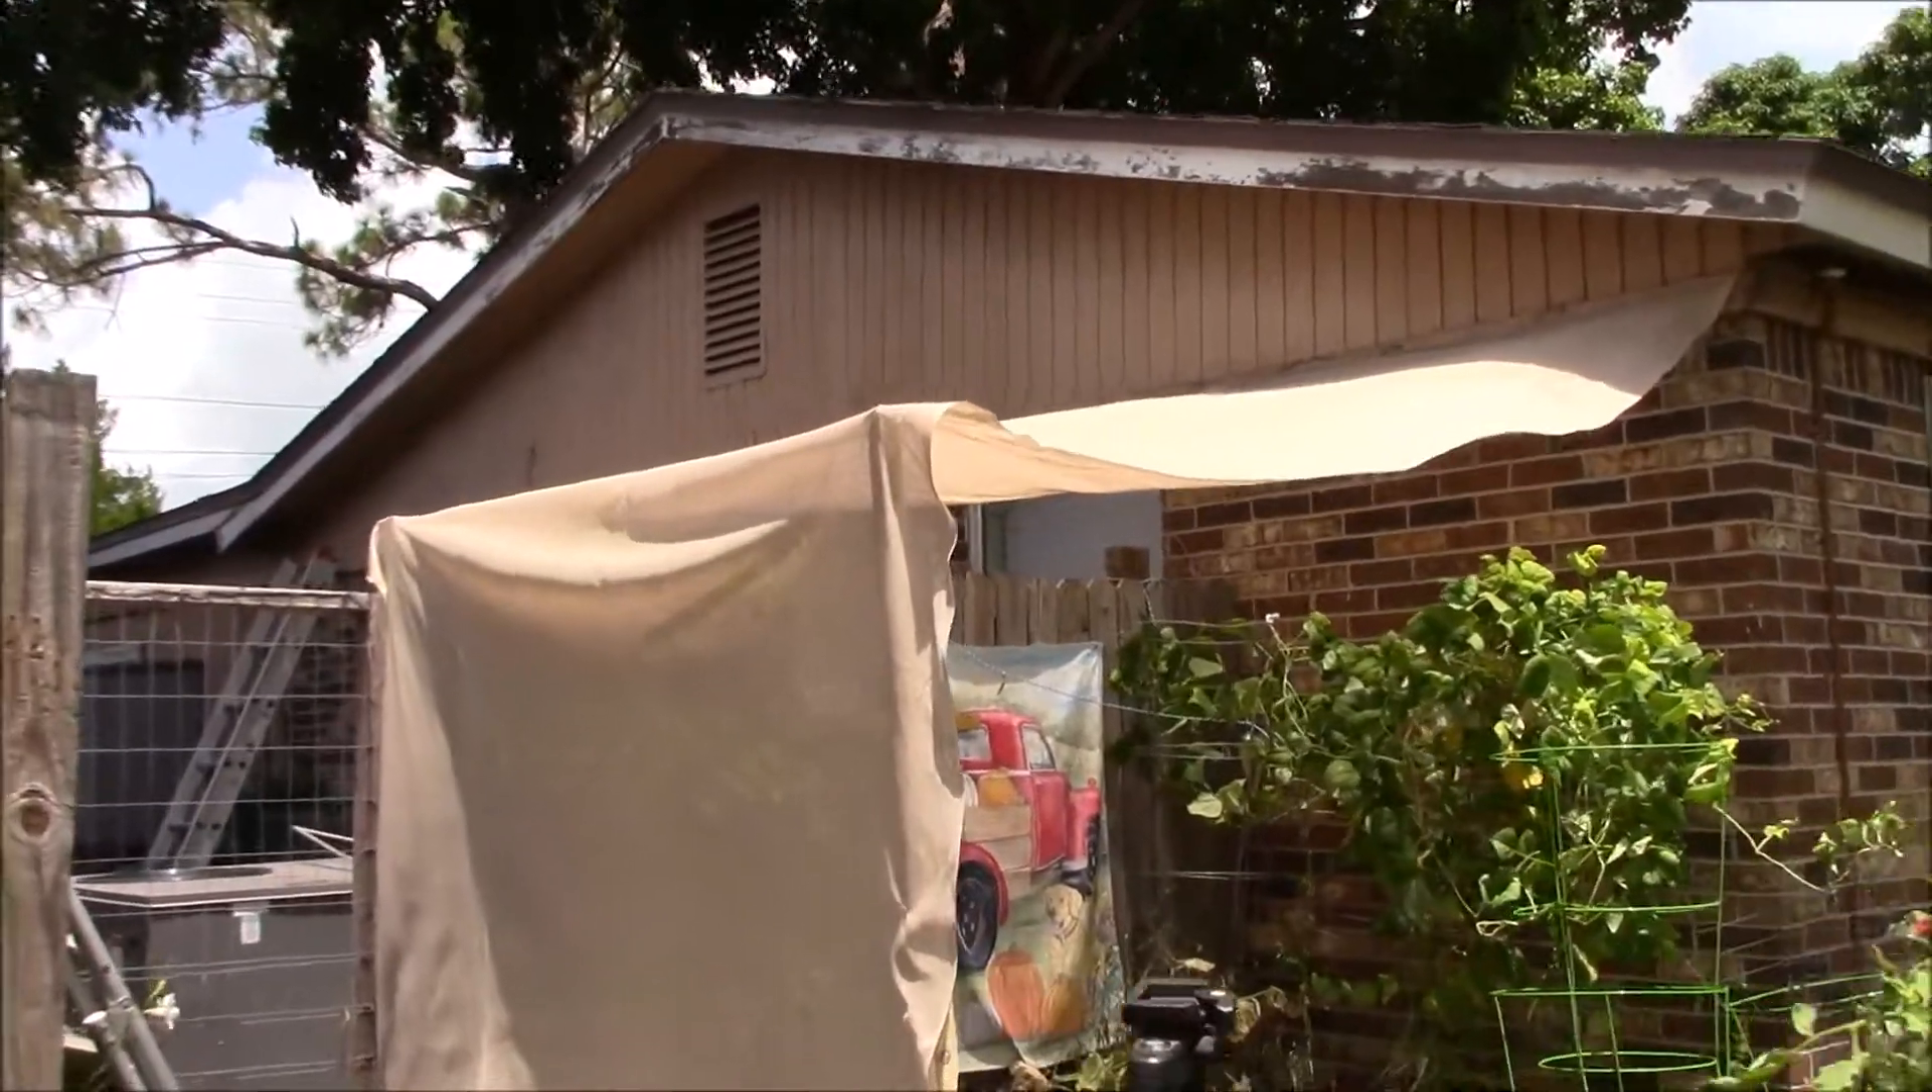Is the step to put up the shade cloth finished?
Yes.